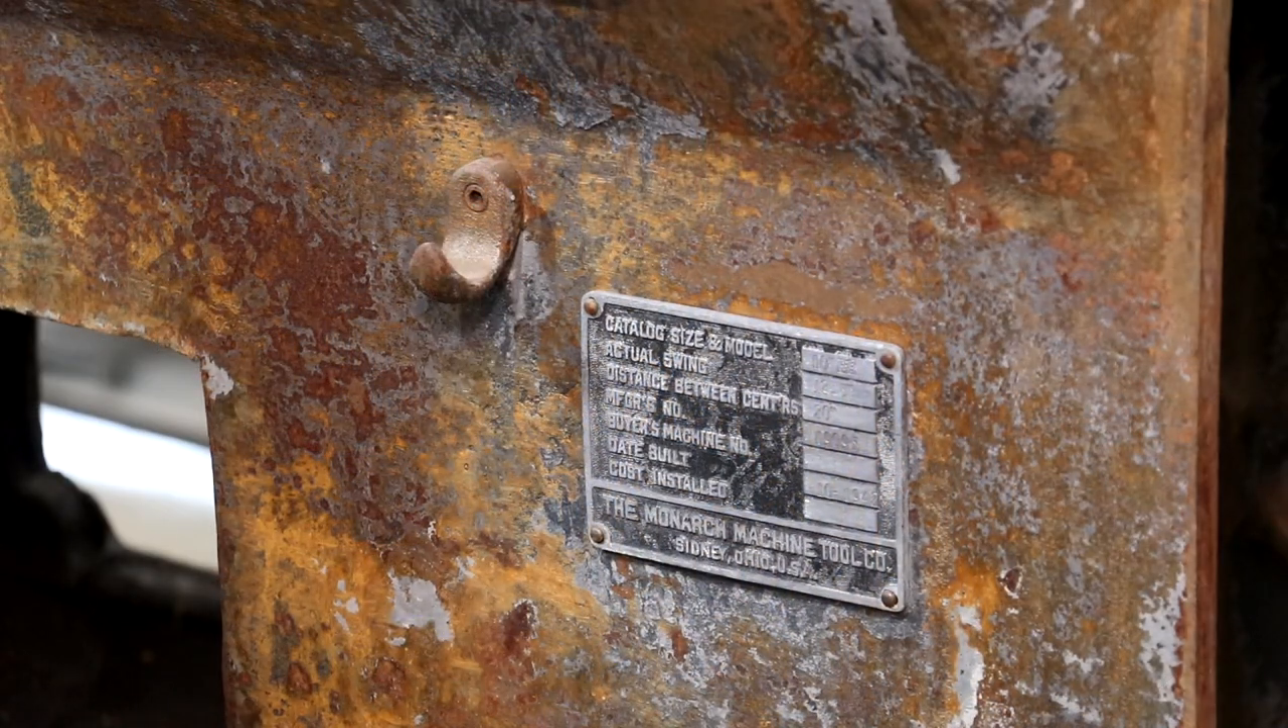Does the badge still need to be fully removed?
Yes.